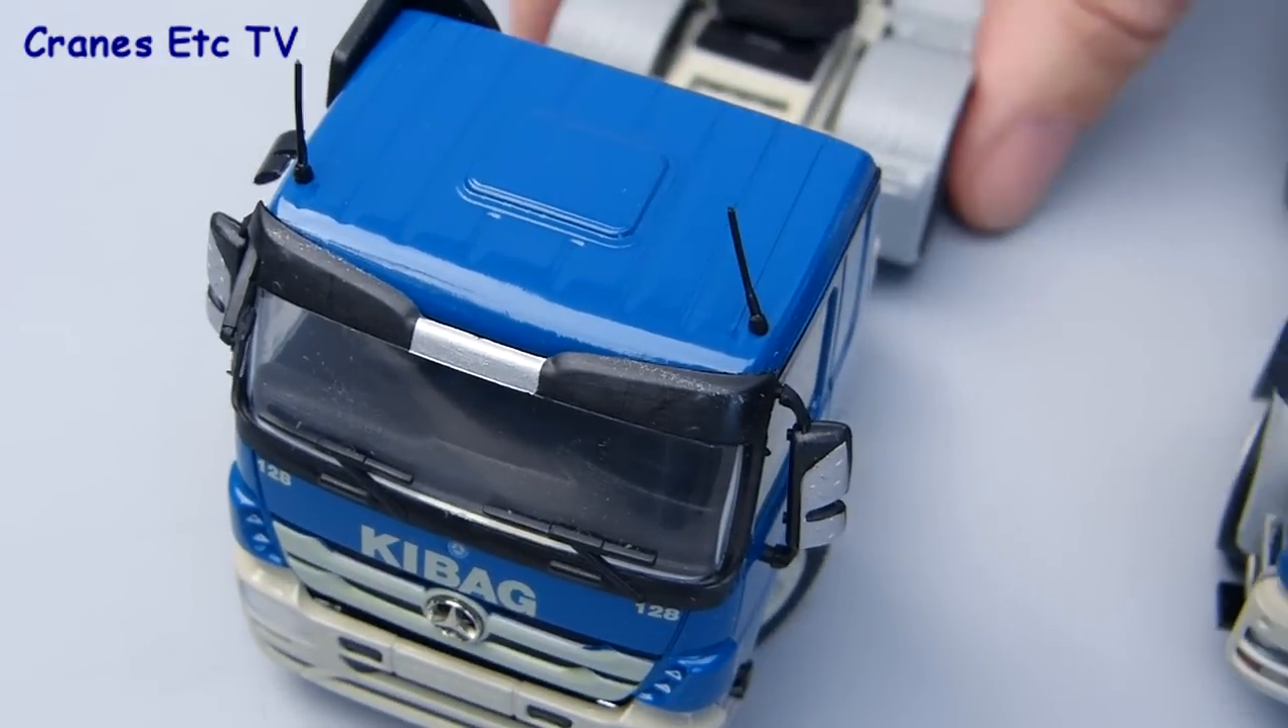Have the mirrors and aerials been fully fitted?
Yes.